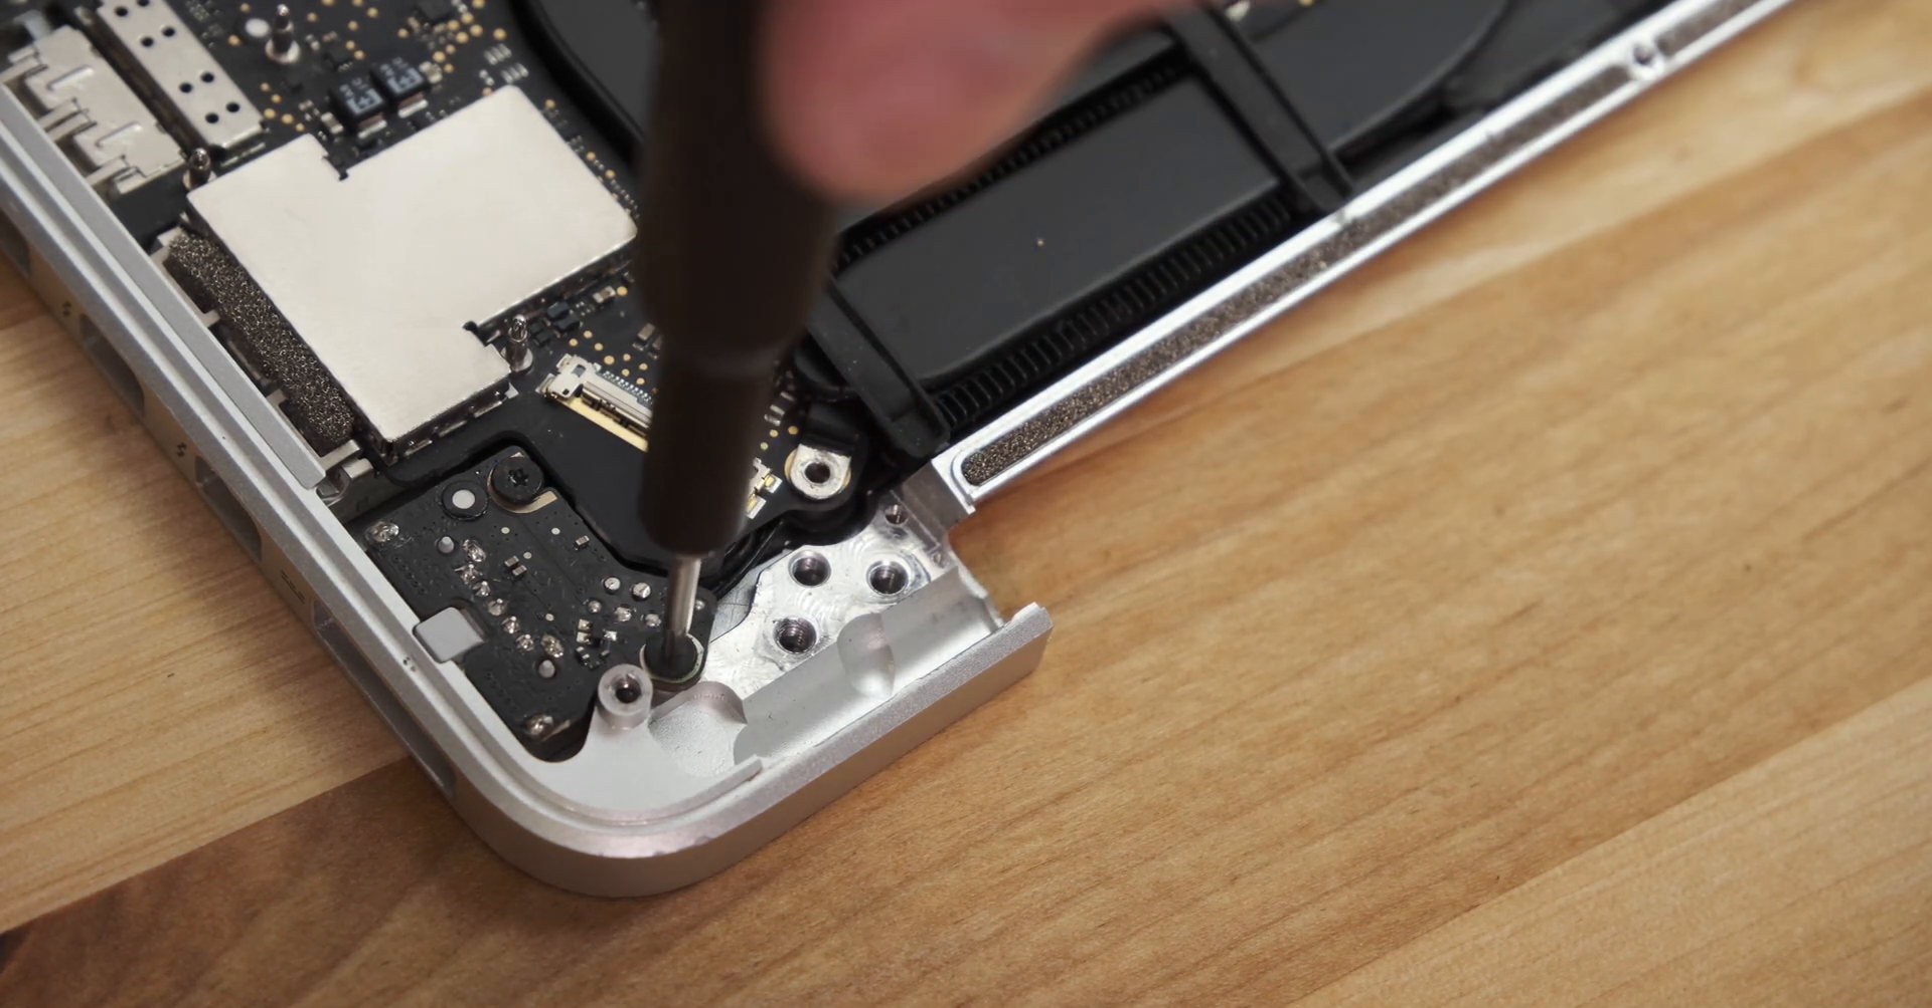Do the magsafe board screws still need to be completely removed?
Yes.